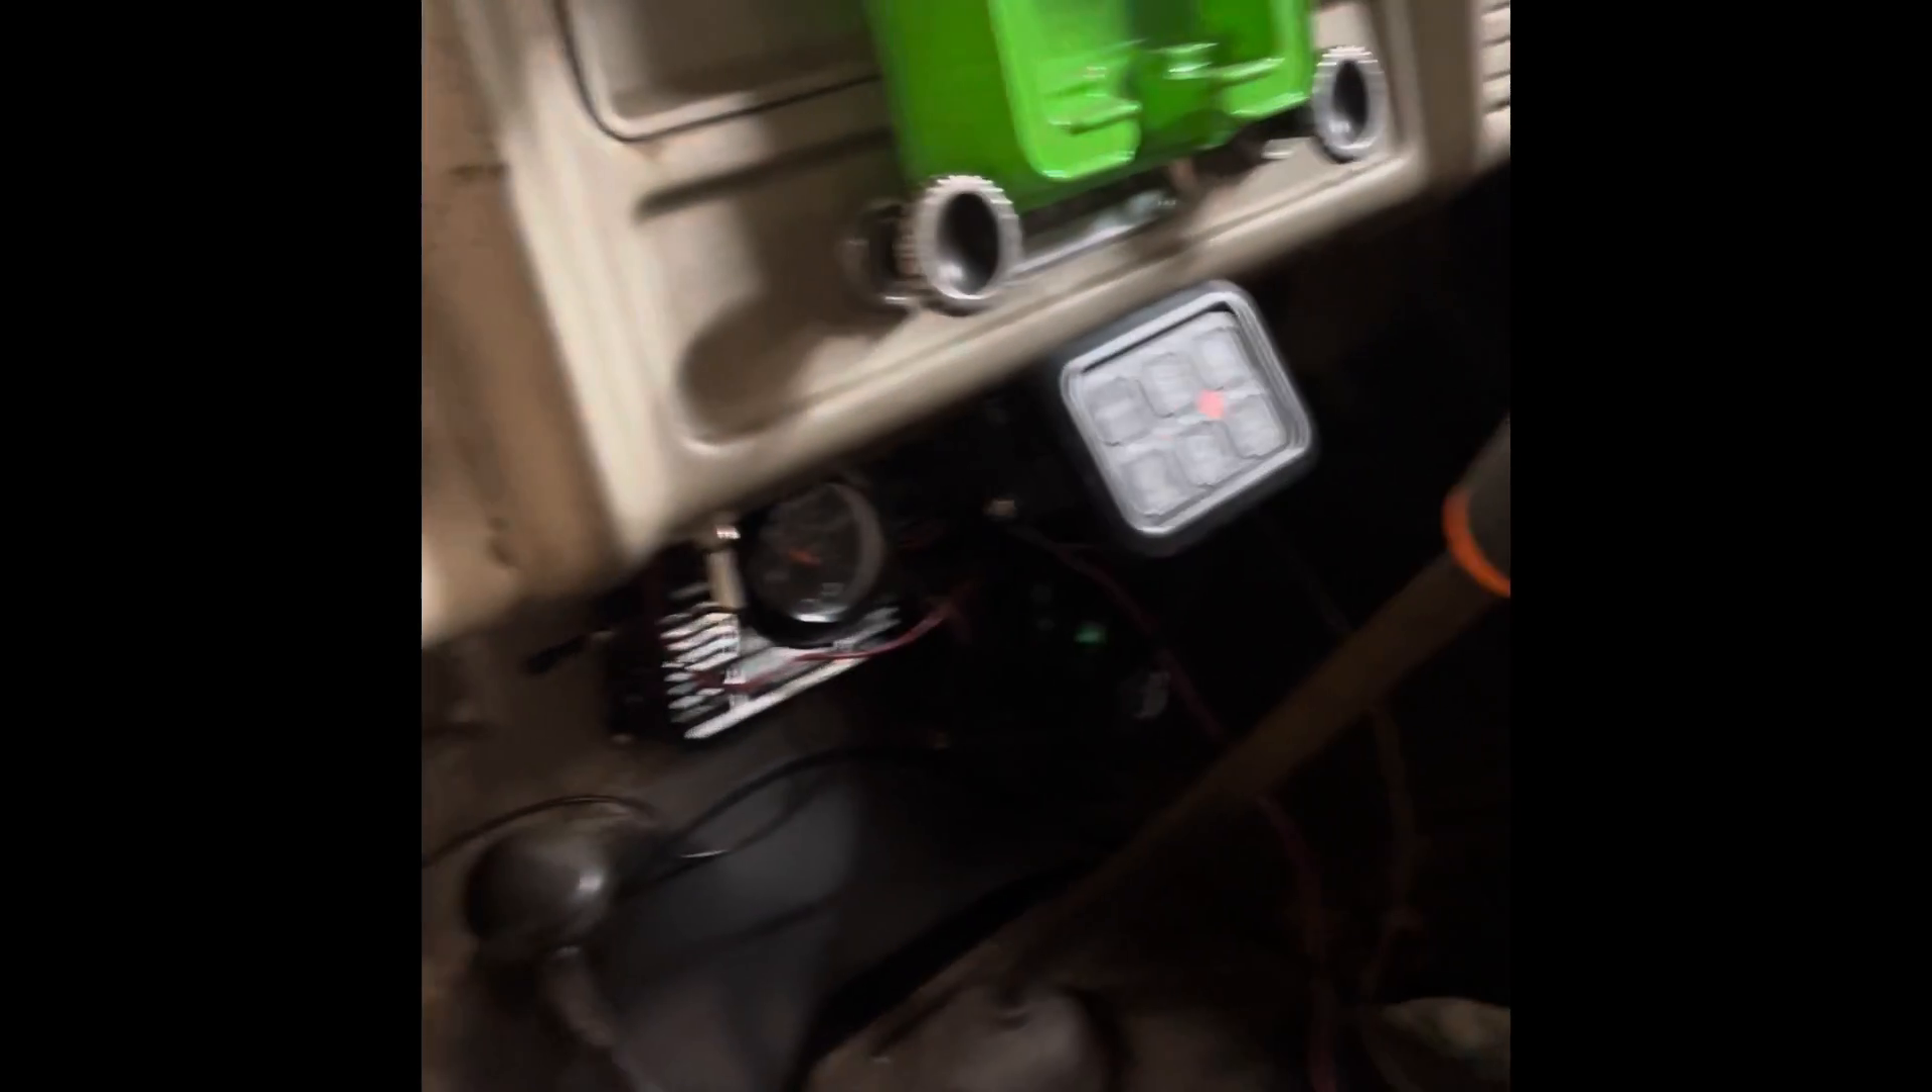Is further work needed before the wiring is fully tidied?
Yes.